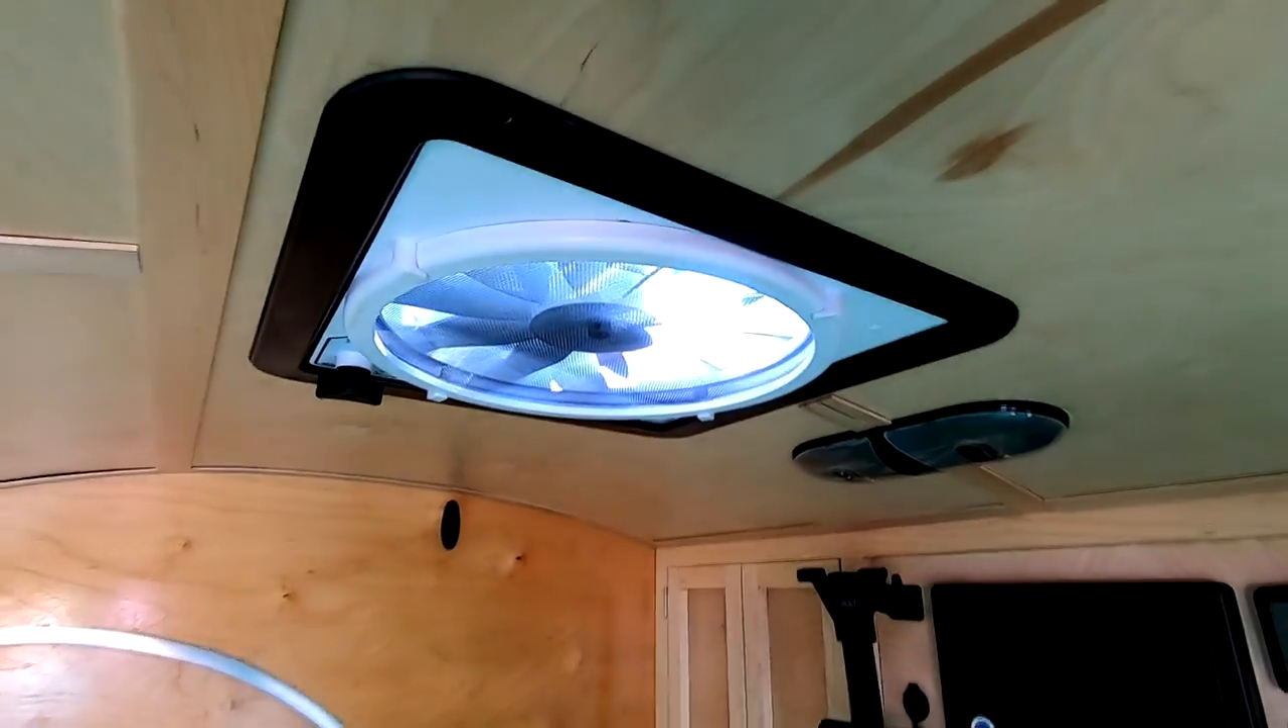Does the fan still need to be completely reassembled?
No.